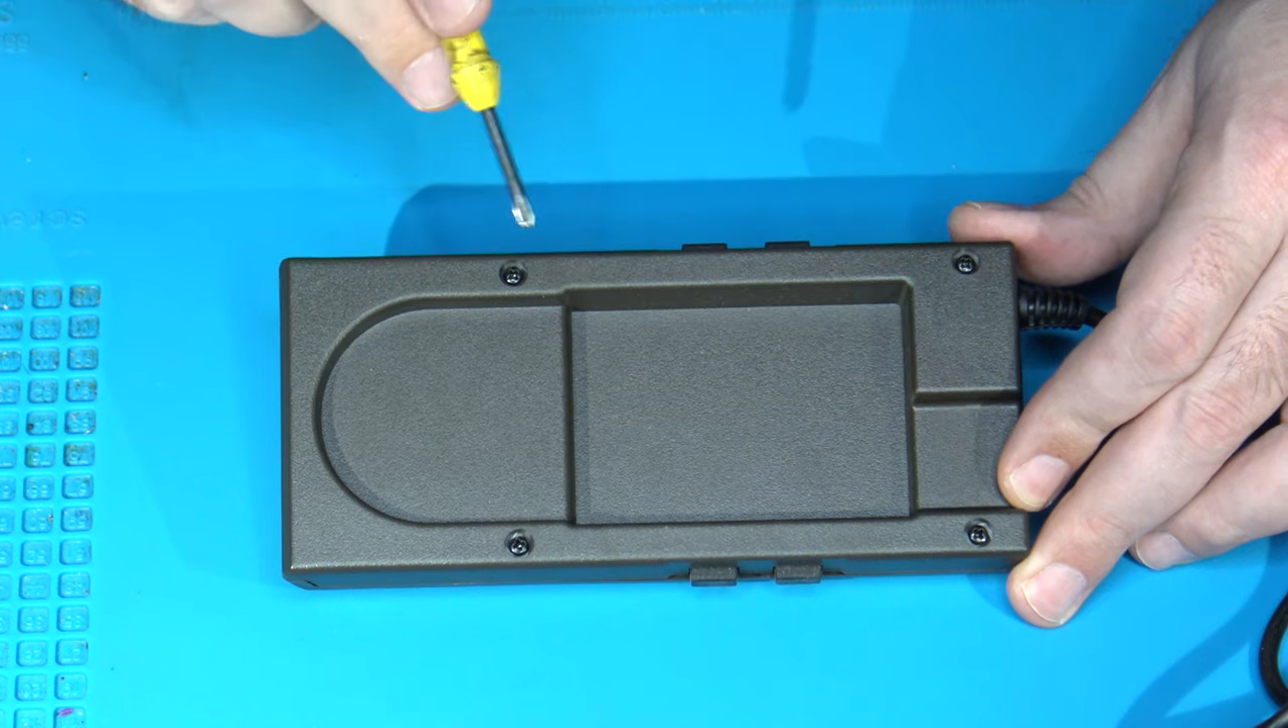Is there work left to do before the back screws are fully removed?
Yes.